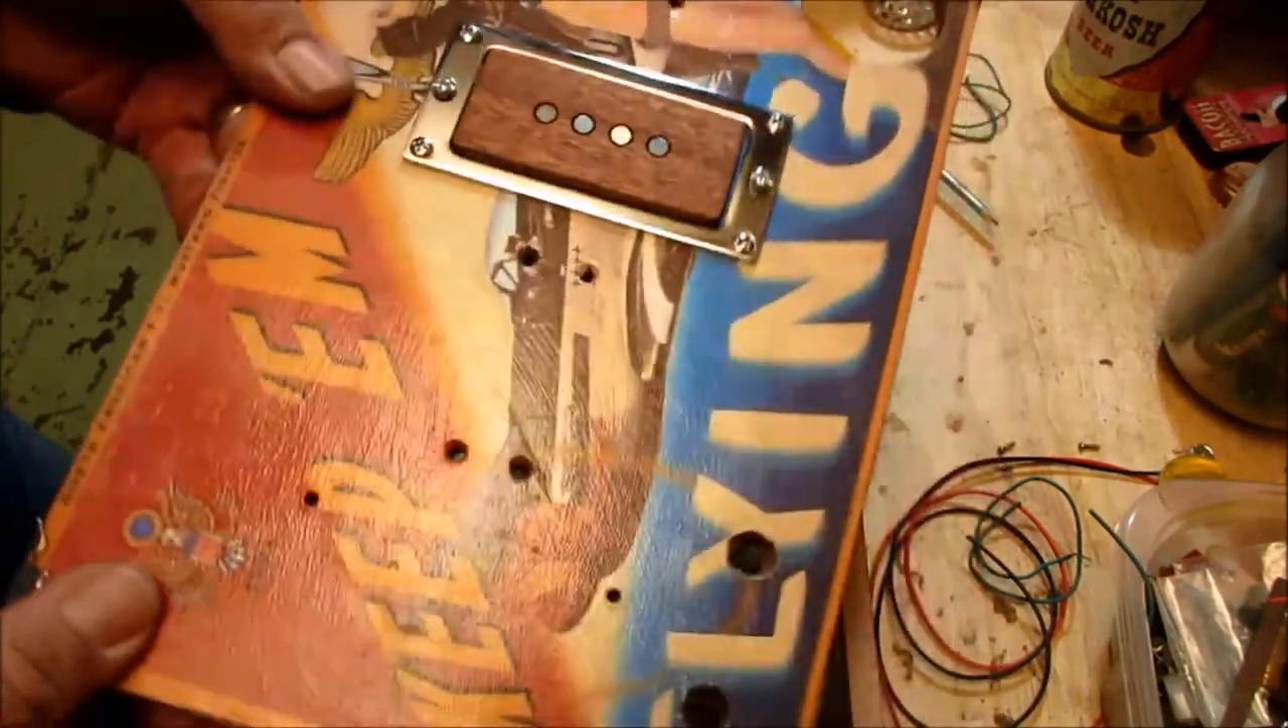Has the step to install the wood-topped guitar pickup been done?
Yes.